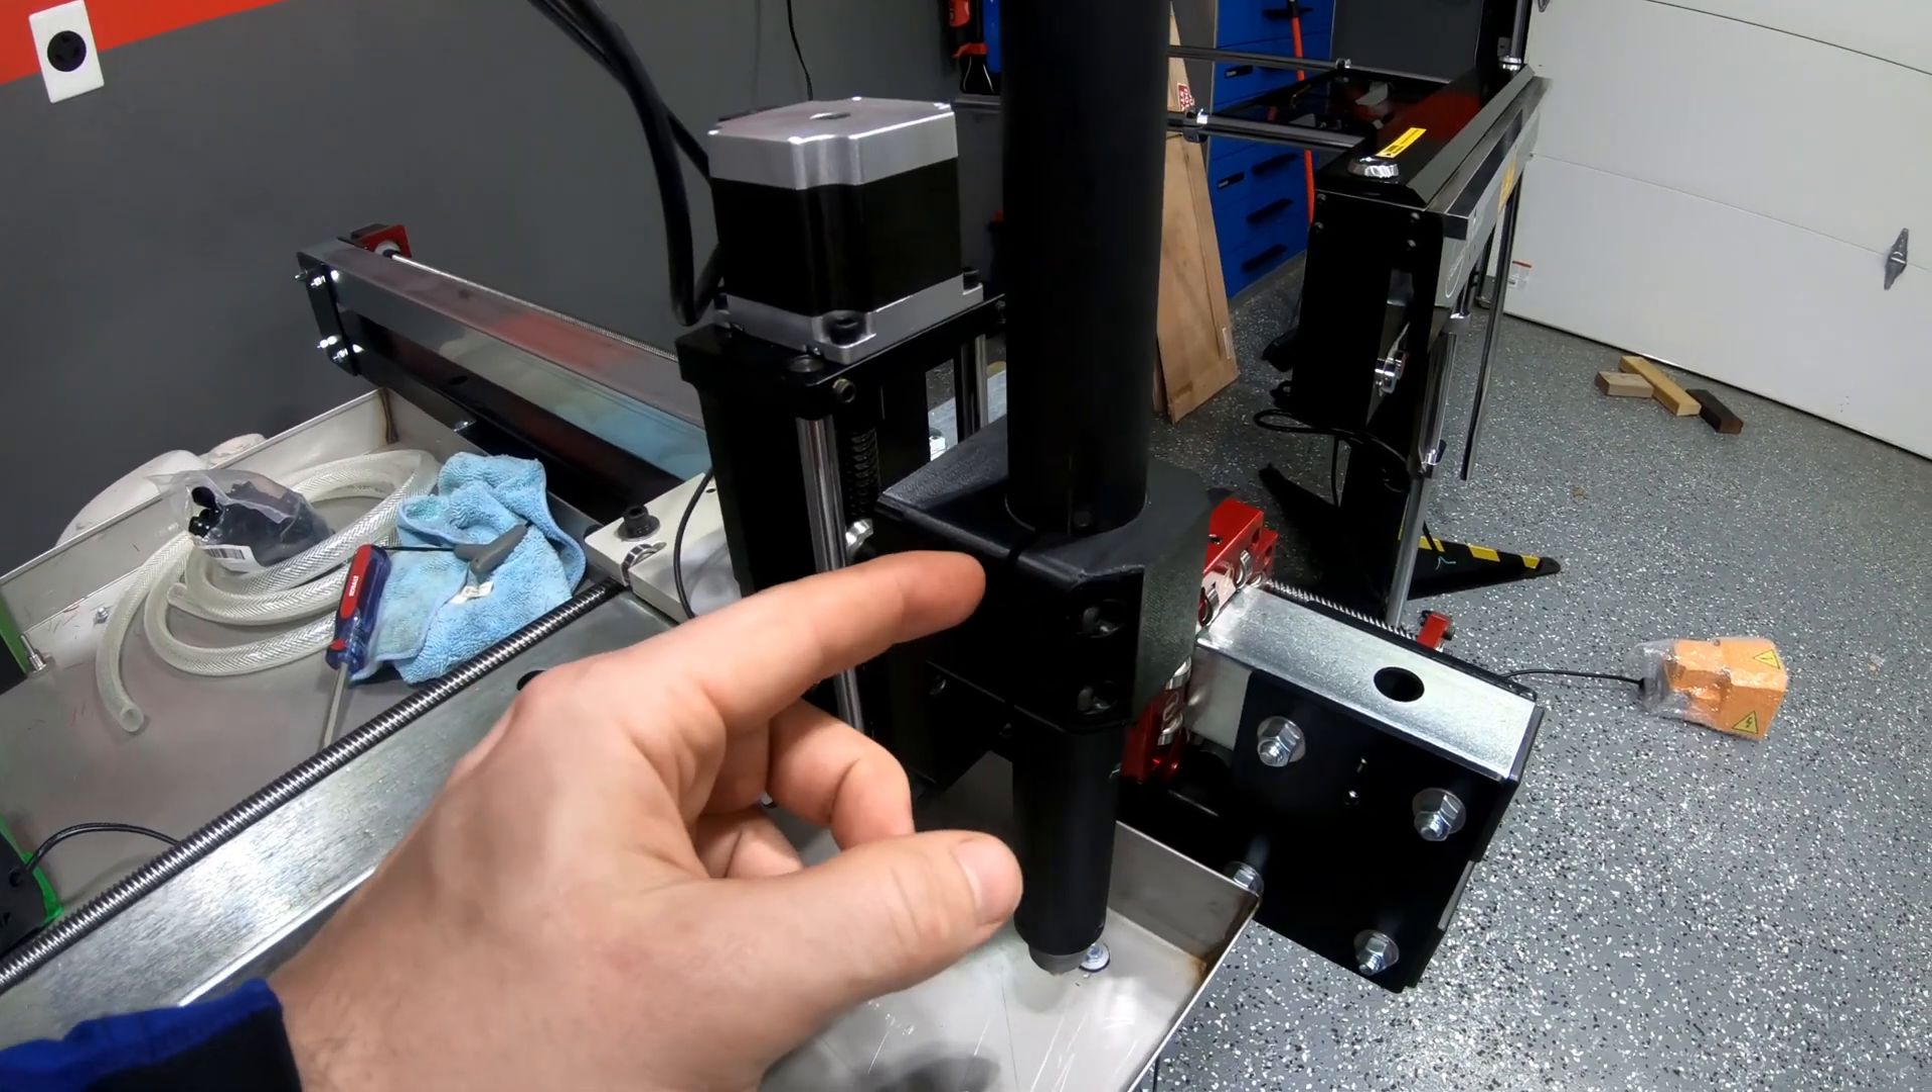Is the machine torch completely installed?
Yes.